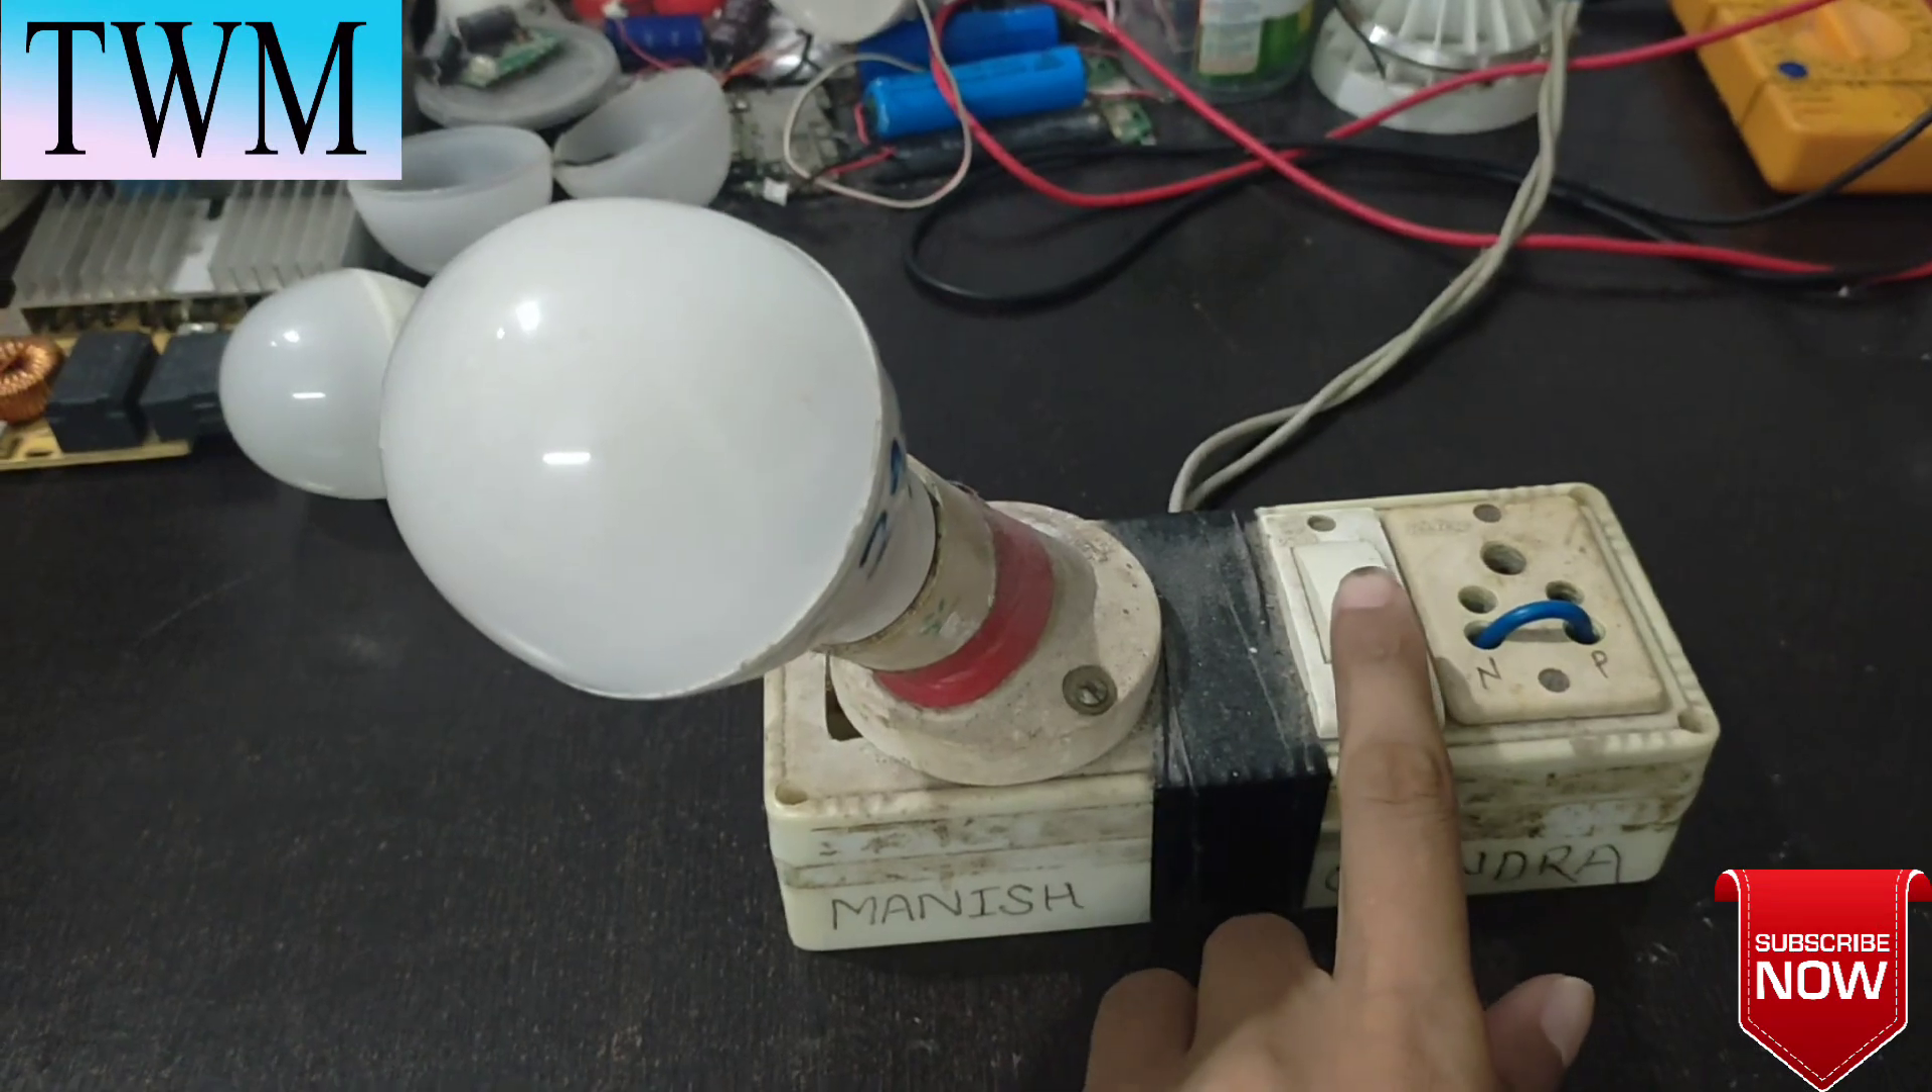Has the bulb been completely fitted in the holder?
Yes.